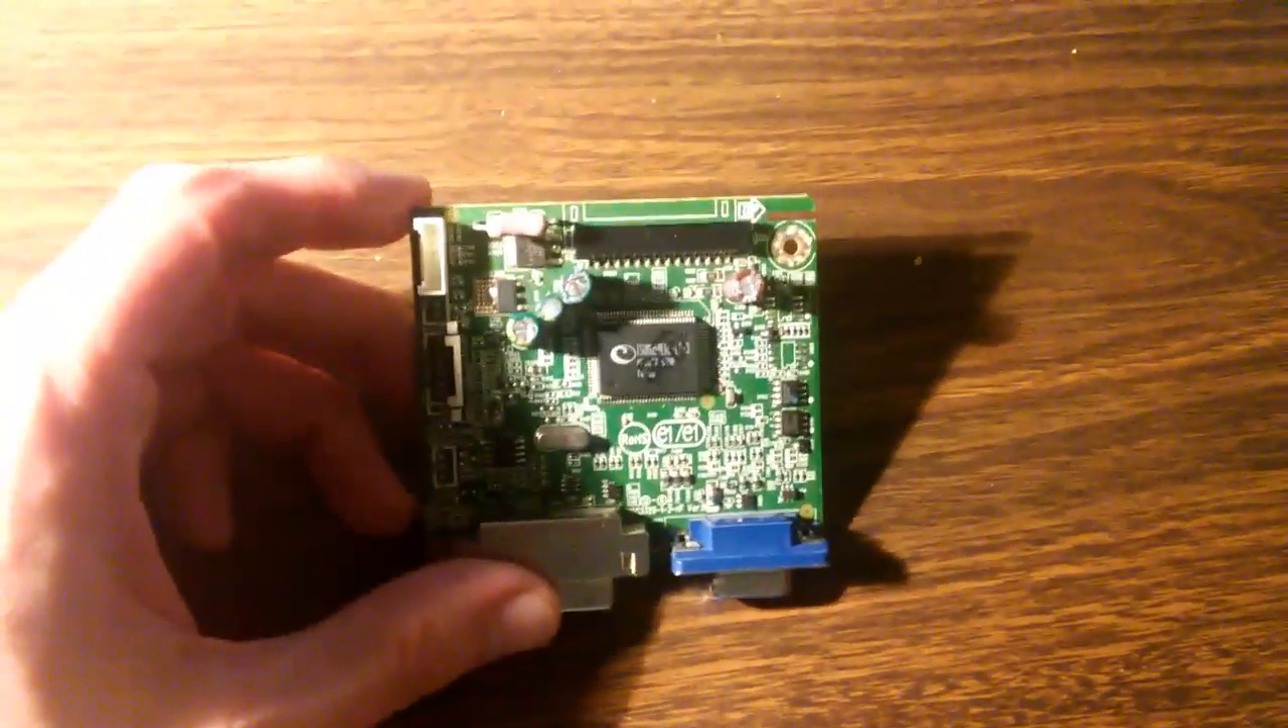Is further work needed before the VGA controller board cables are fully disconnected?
No.